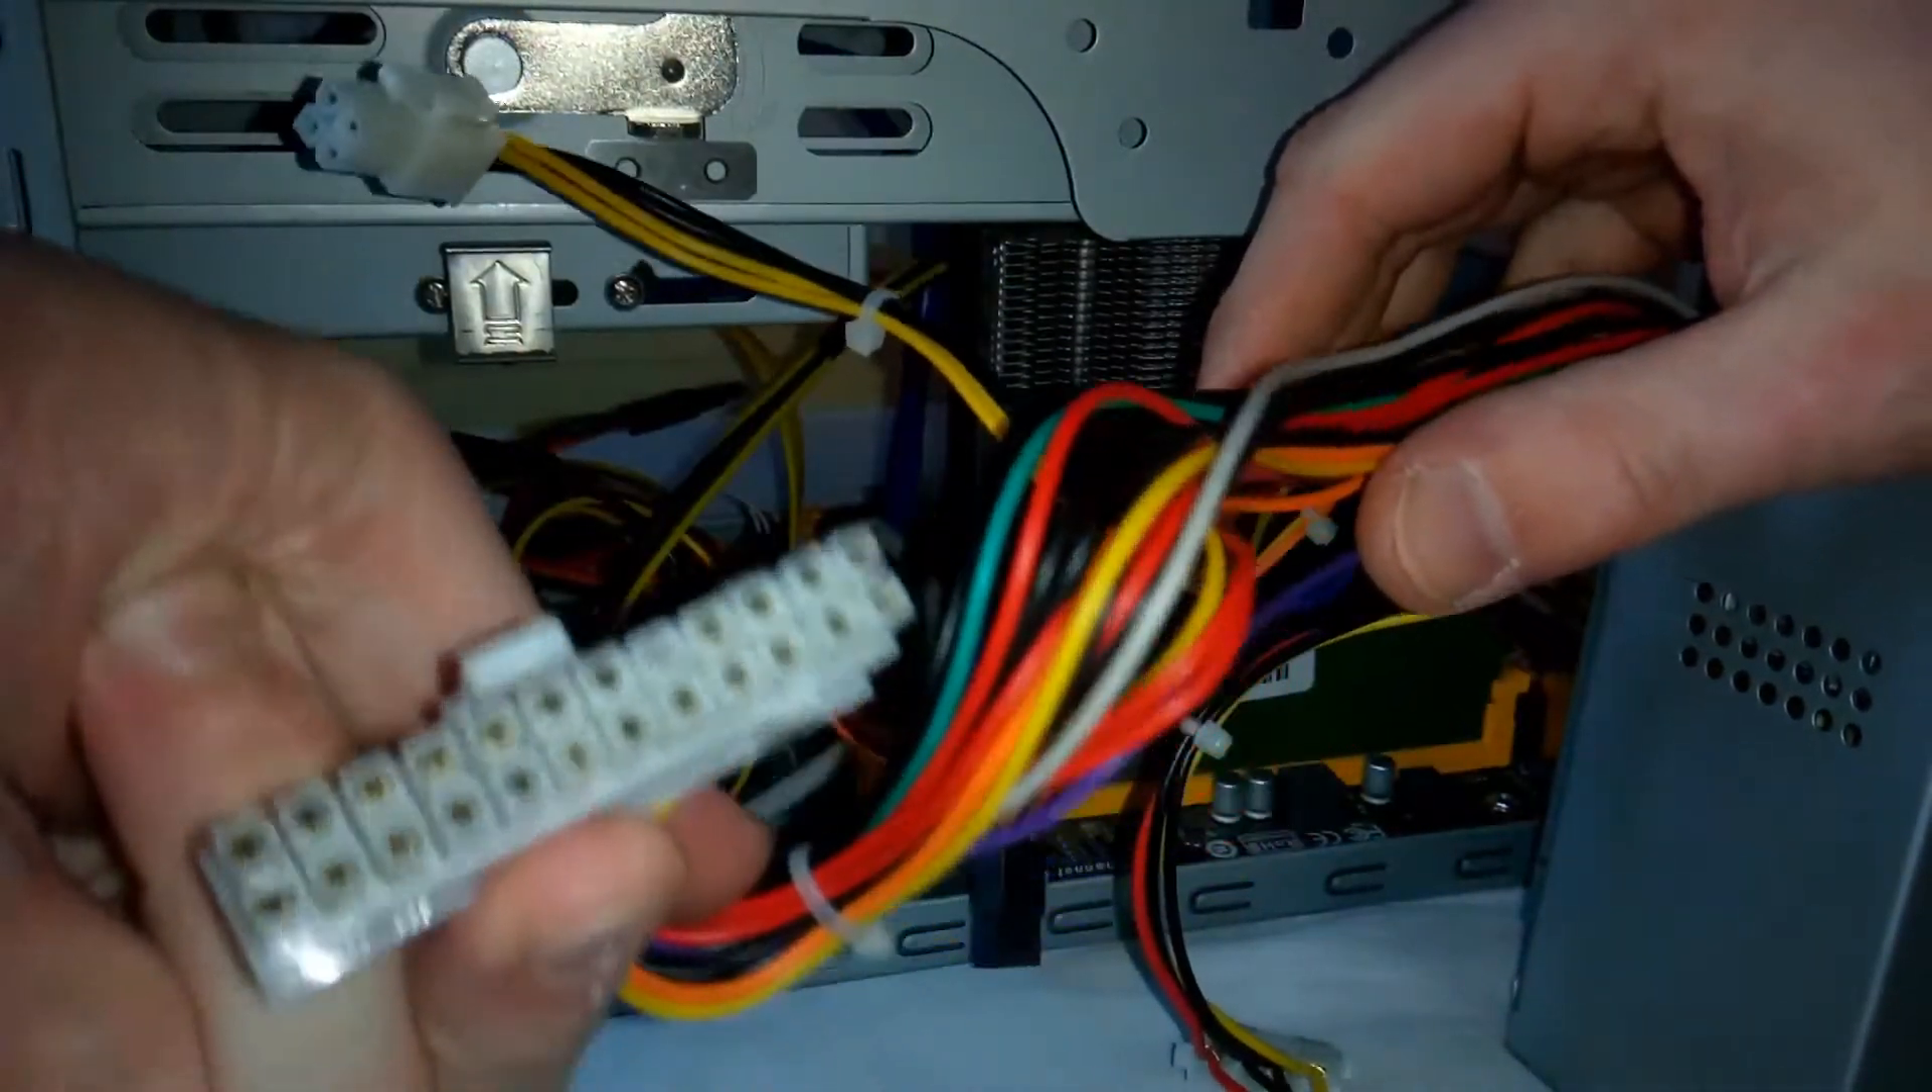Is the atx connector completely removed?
Yes.